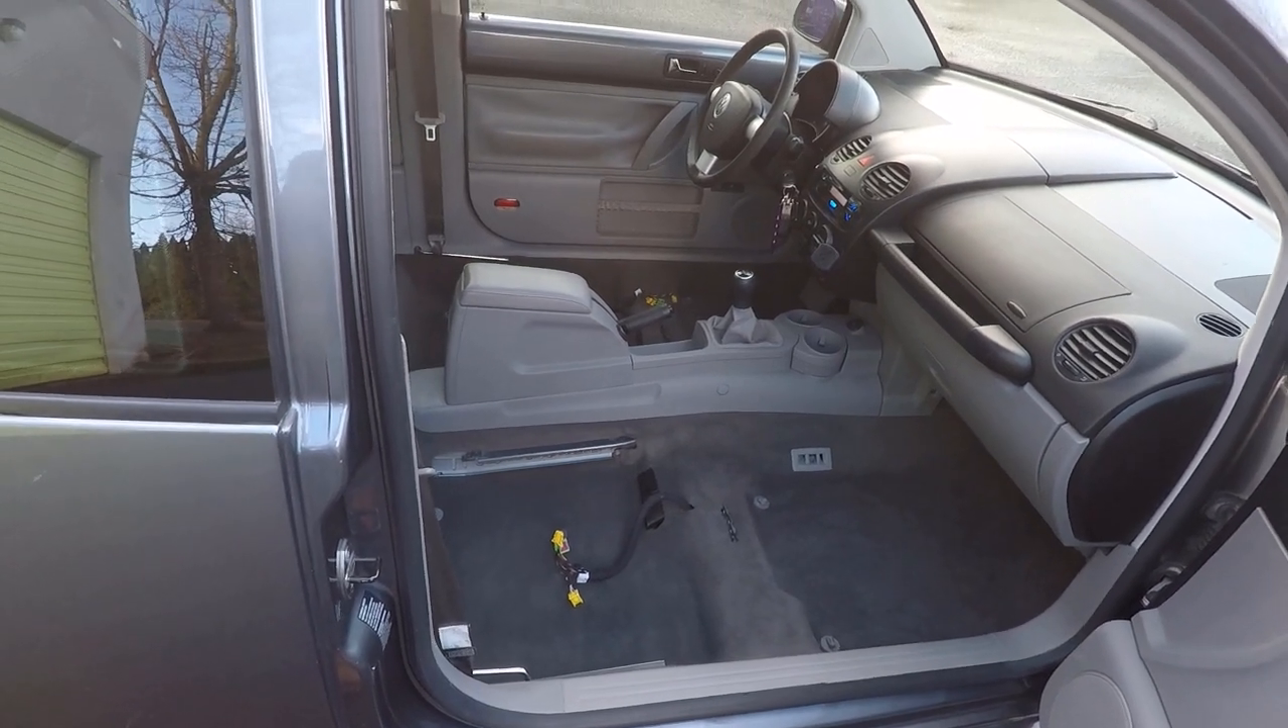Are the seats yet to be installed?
Yes.